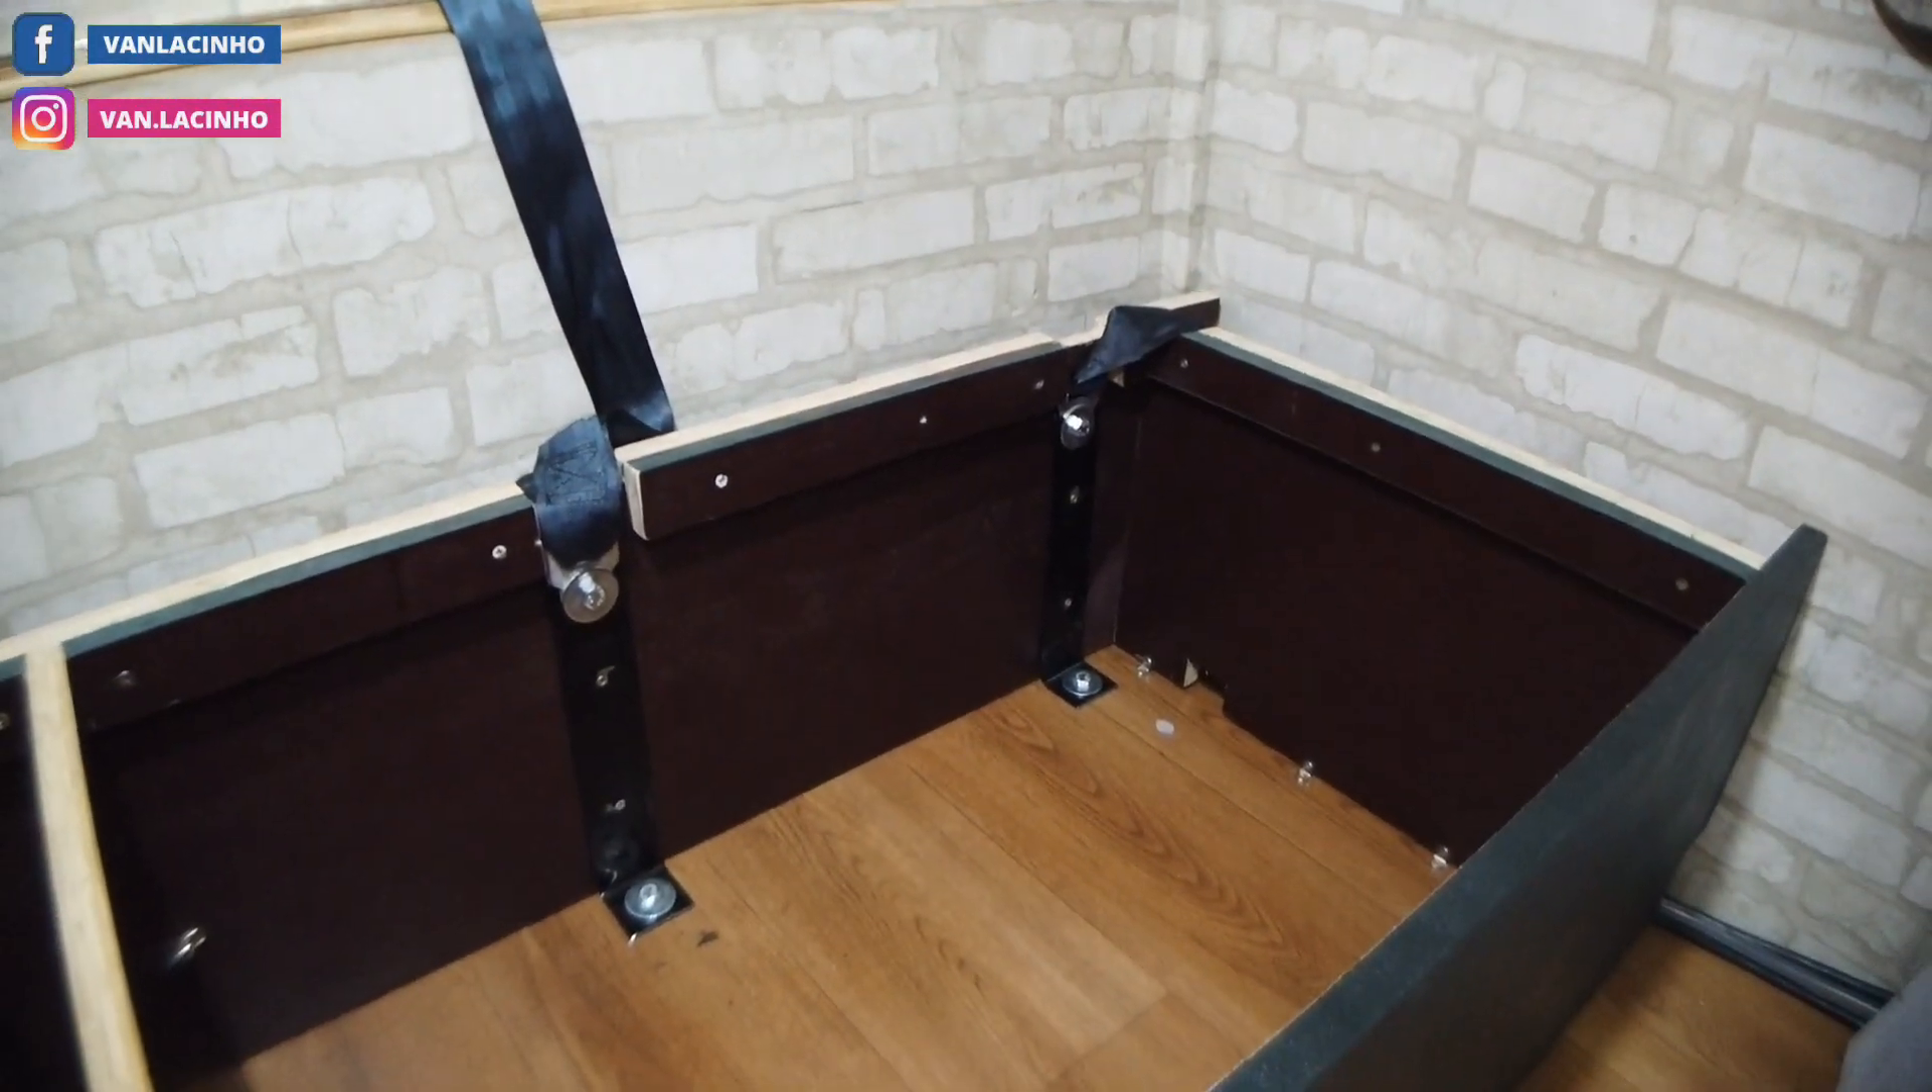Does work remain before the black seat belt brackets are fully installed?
No.